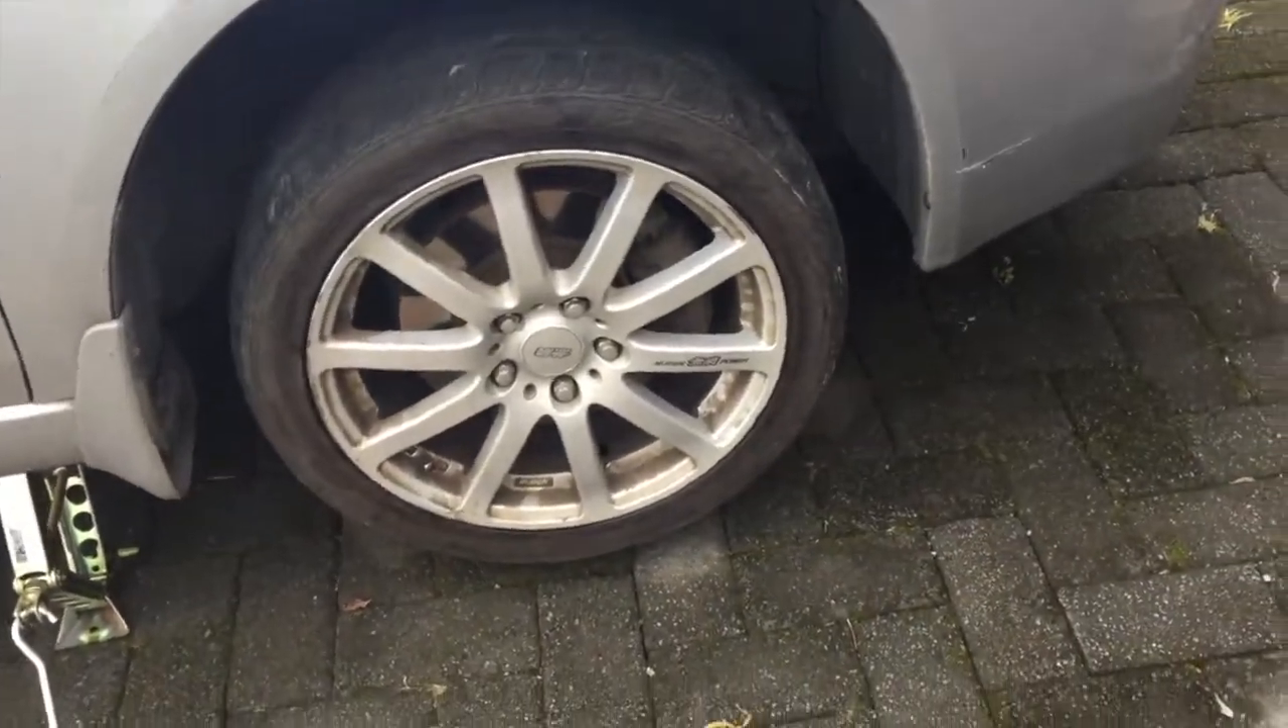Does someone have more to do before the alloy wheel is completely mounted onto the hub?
No.